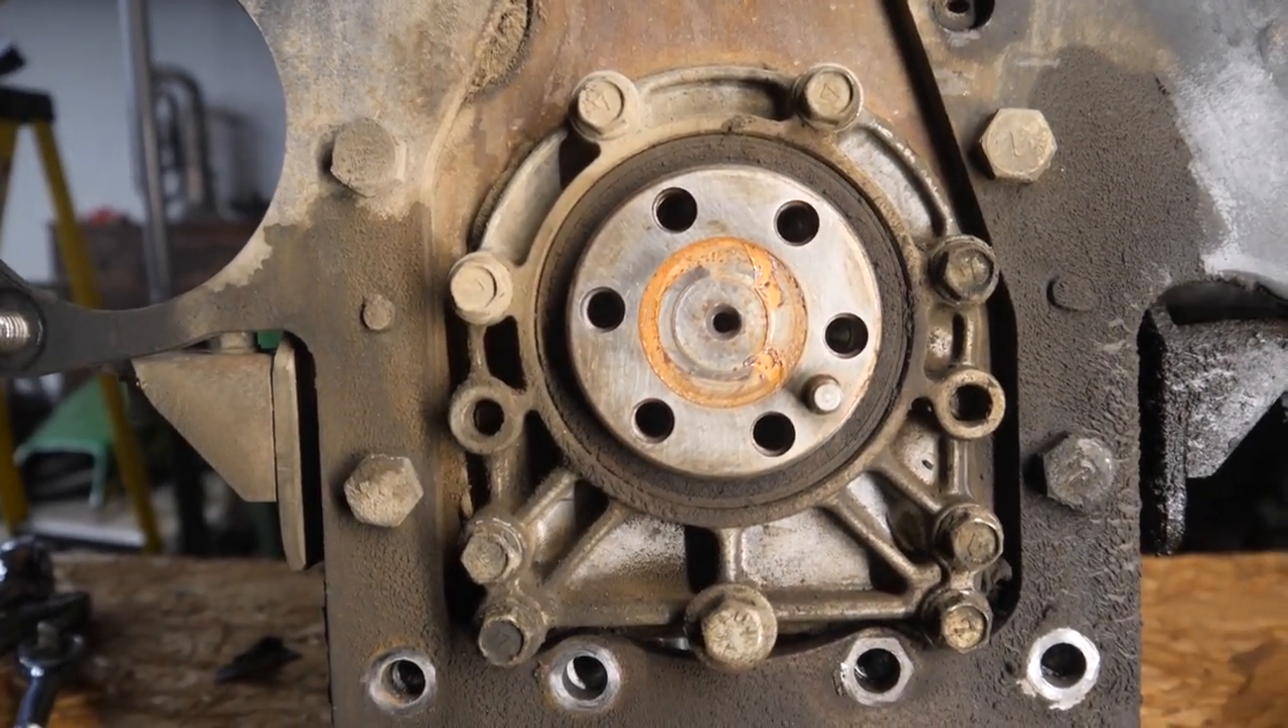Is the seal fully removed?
No.